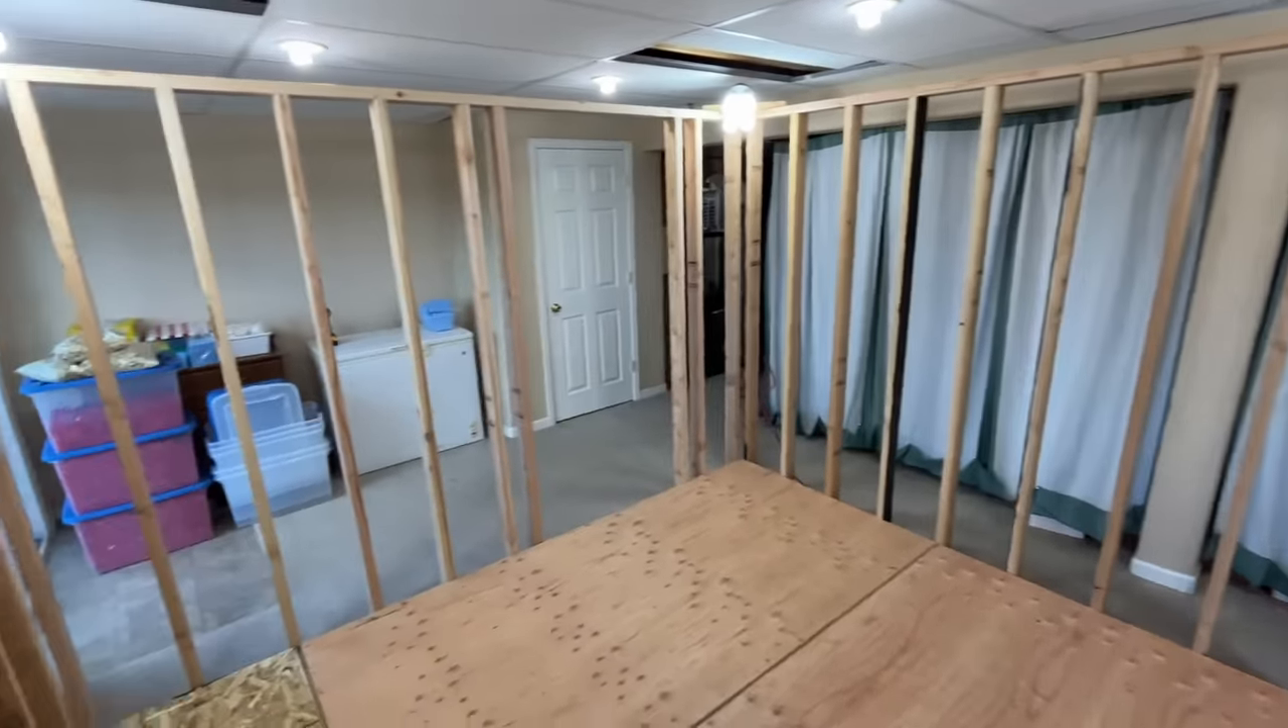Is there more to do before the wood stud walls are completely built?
No.